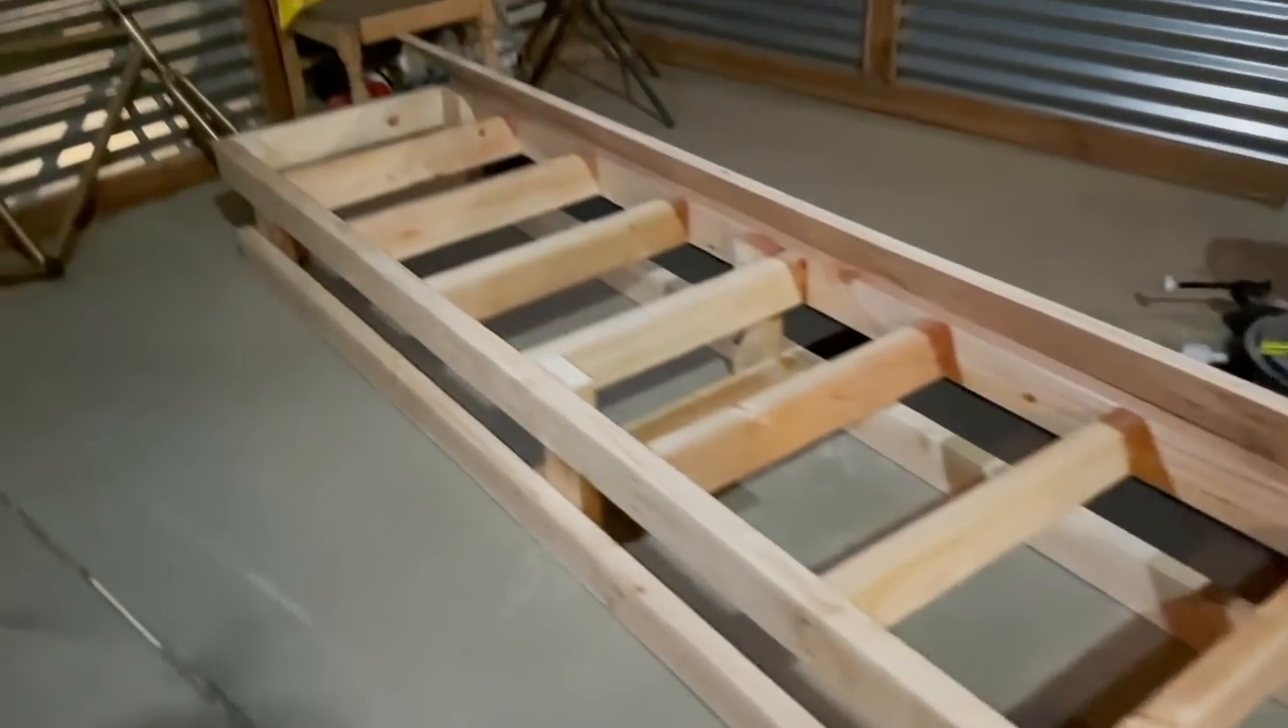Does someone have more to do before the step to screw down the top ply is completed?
Yes.